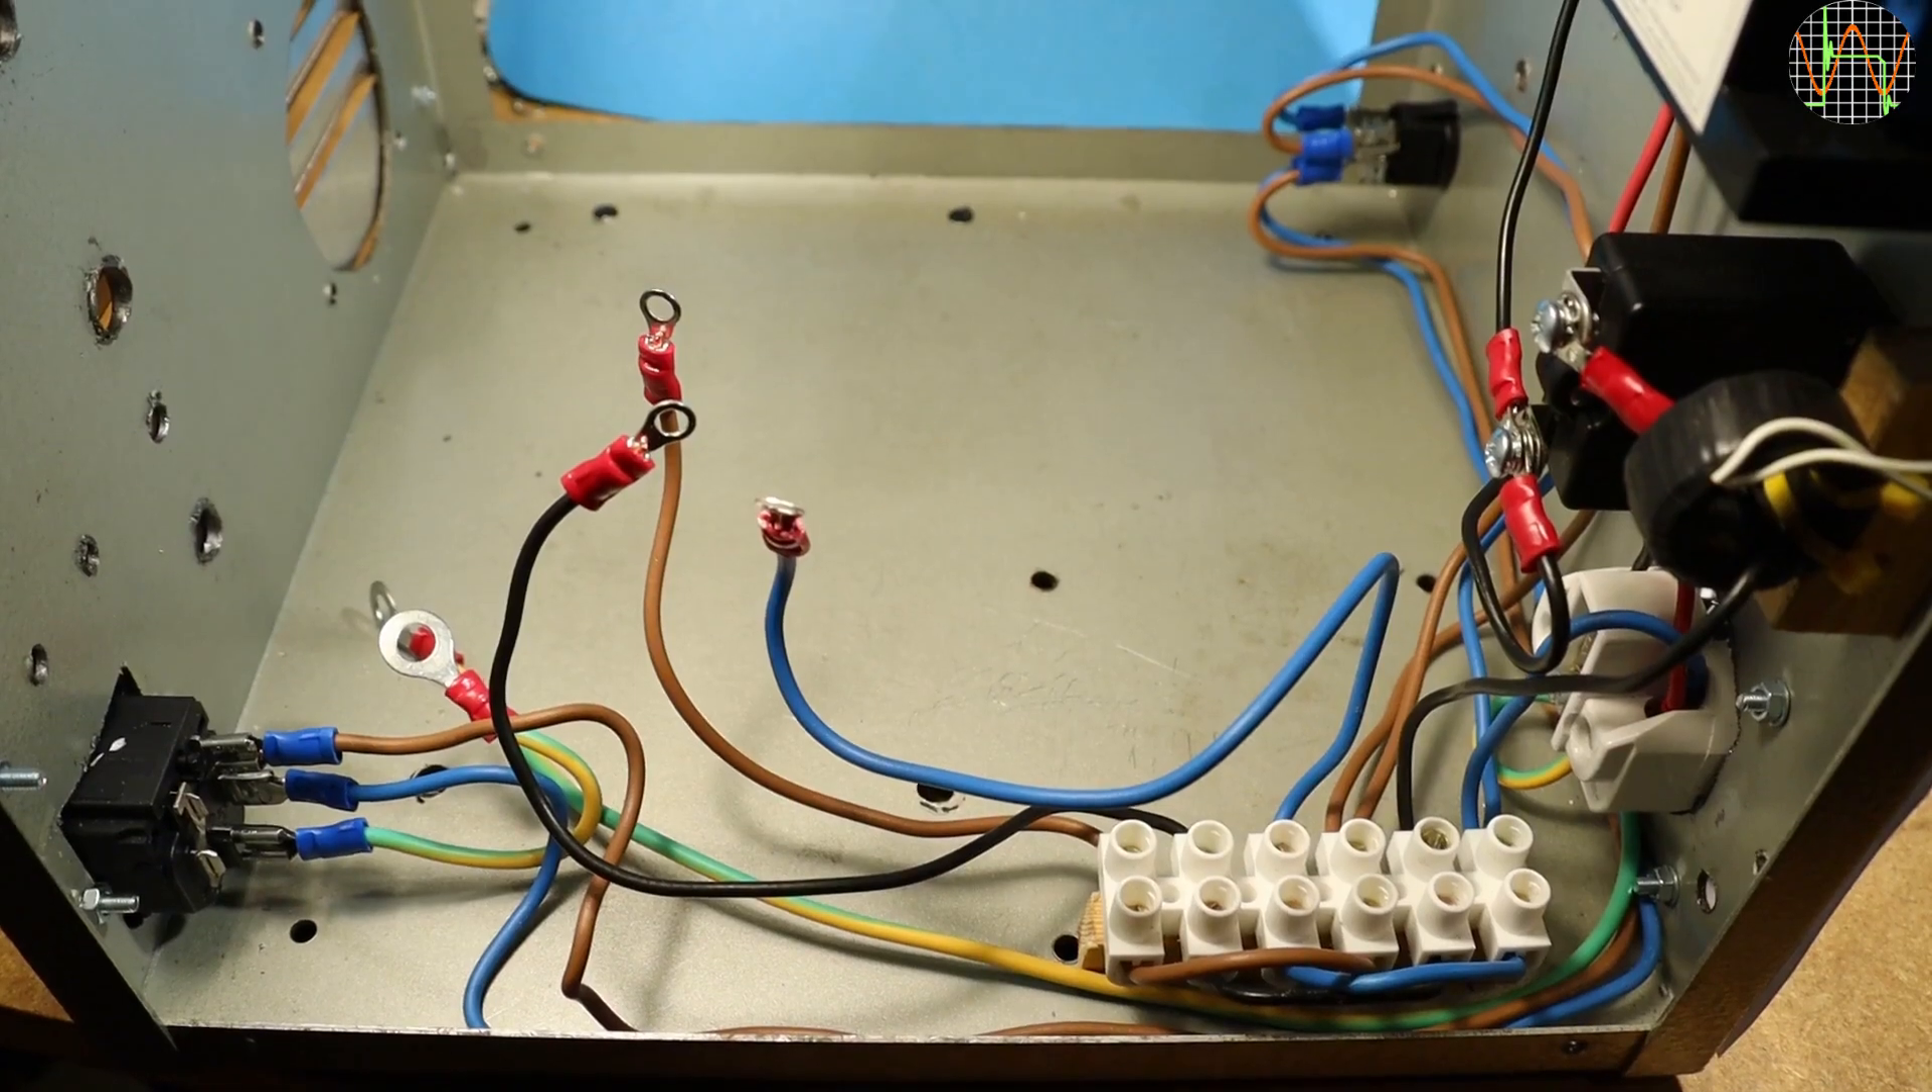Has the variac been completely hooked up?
No.